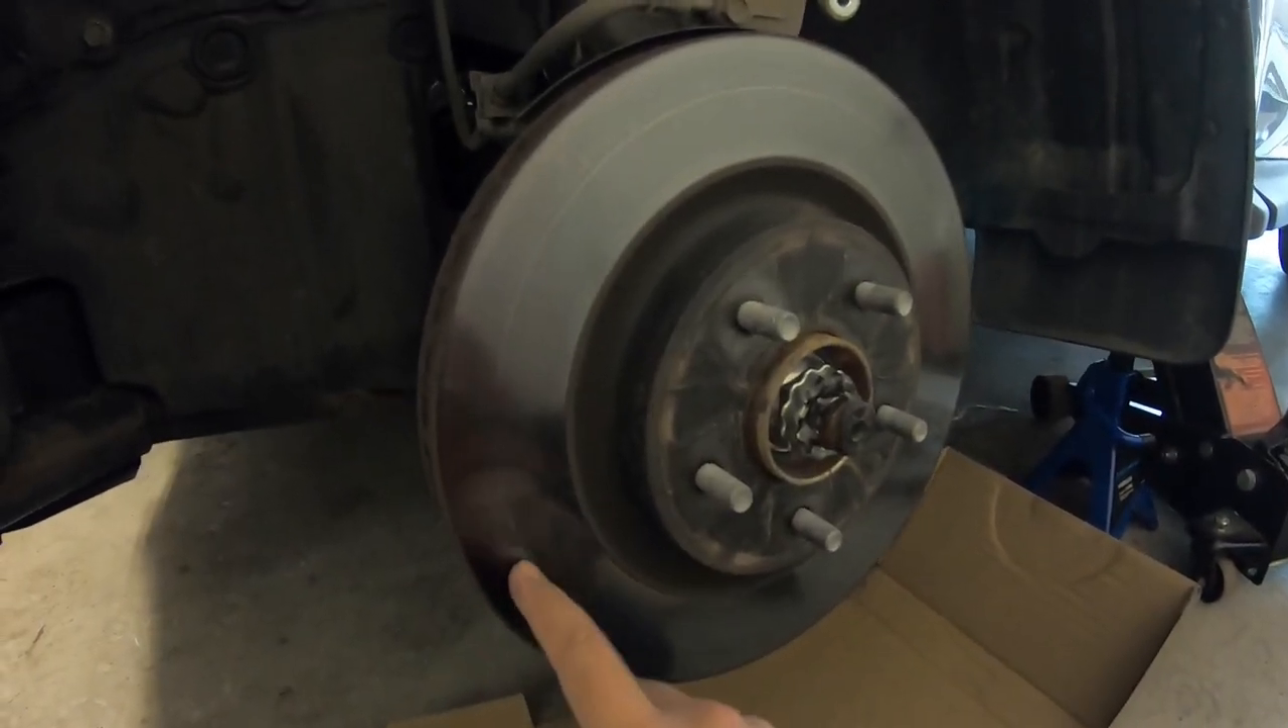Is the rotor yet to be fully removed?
Yes.